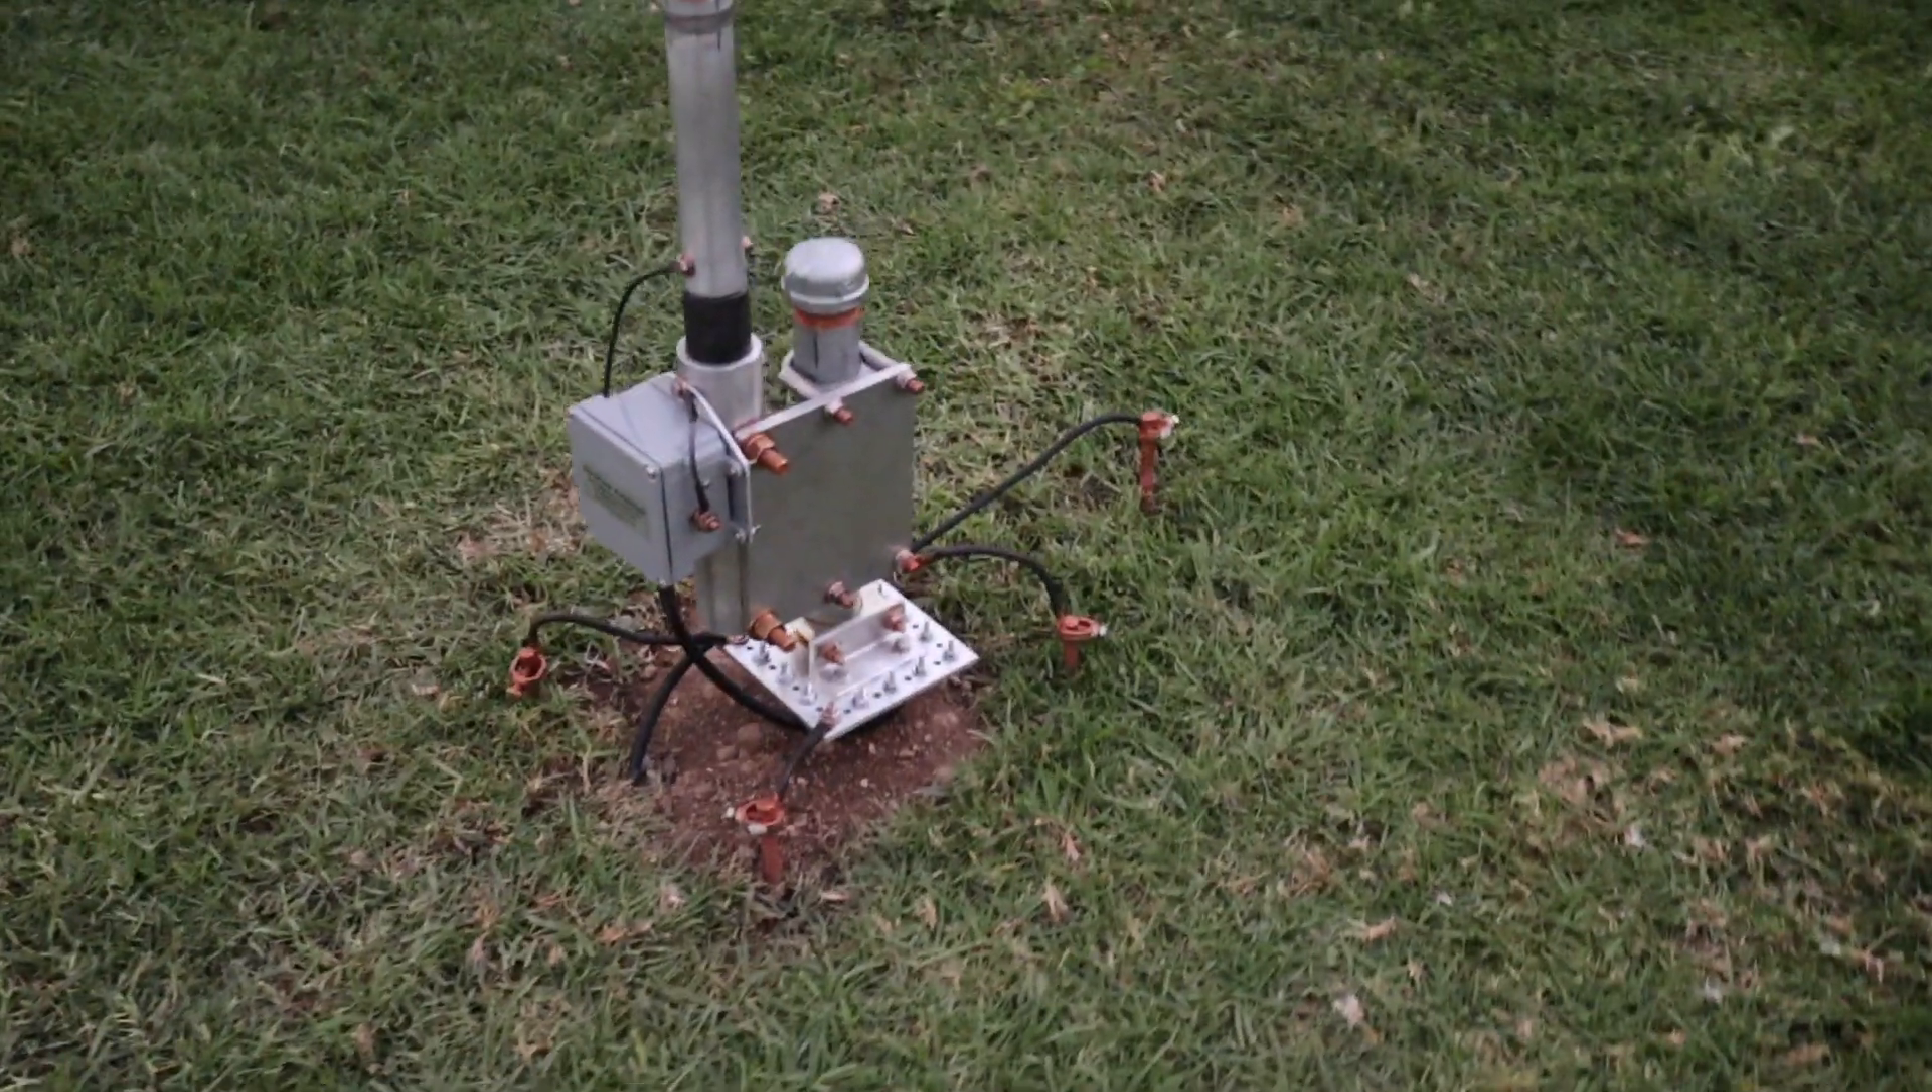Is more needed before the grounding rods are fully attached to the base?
No.